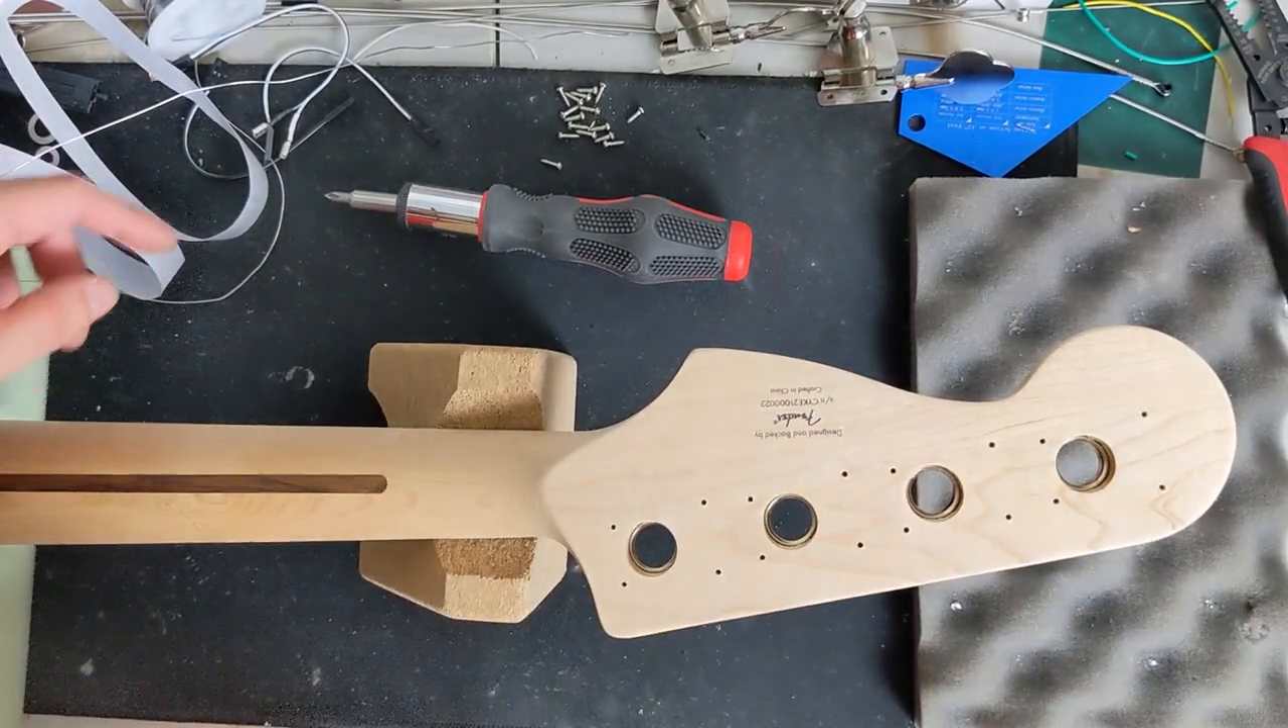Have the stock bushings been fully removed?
No.